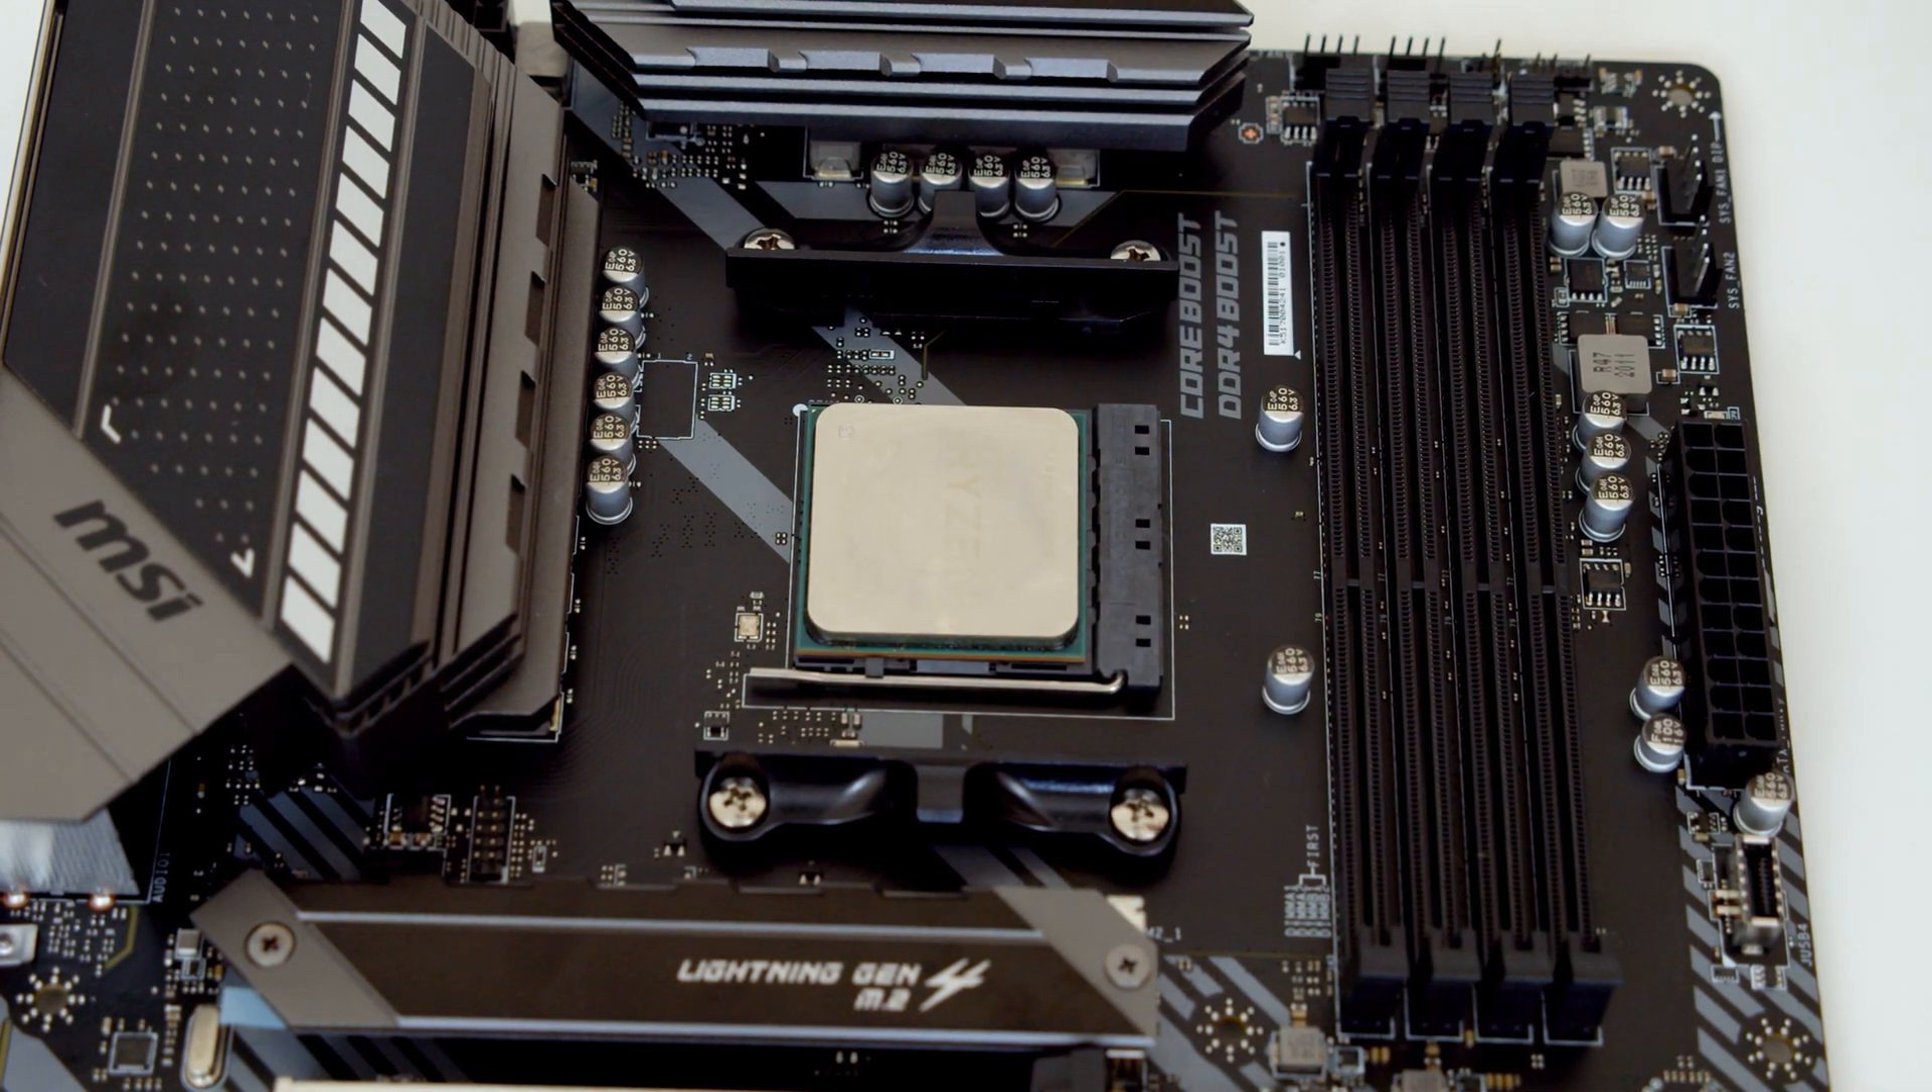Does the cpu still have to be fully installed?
No.